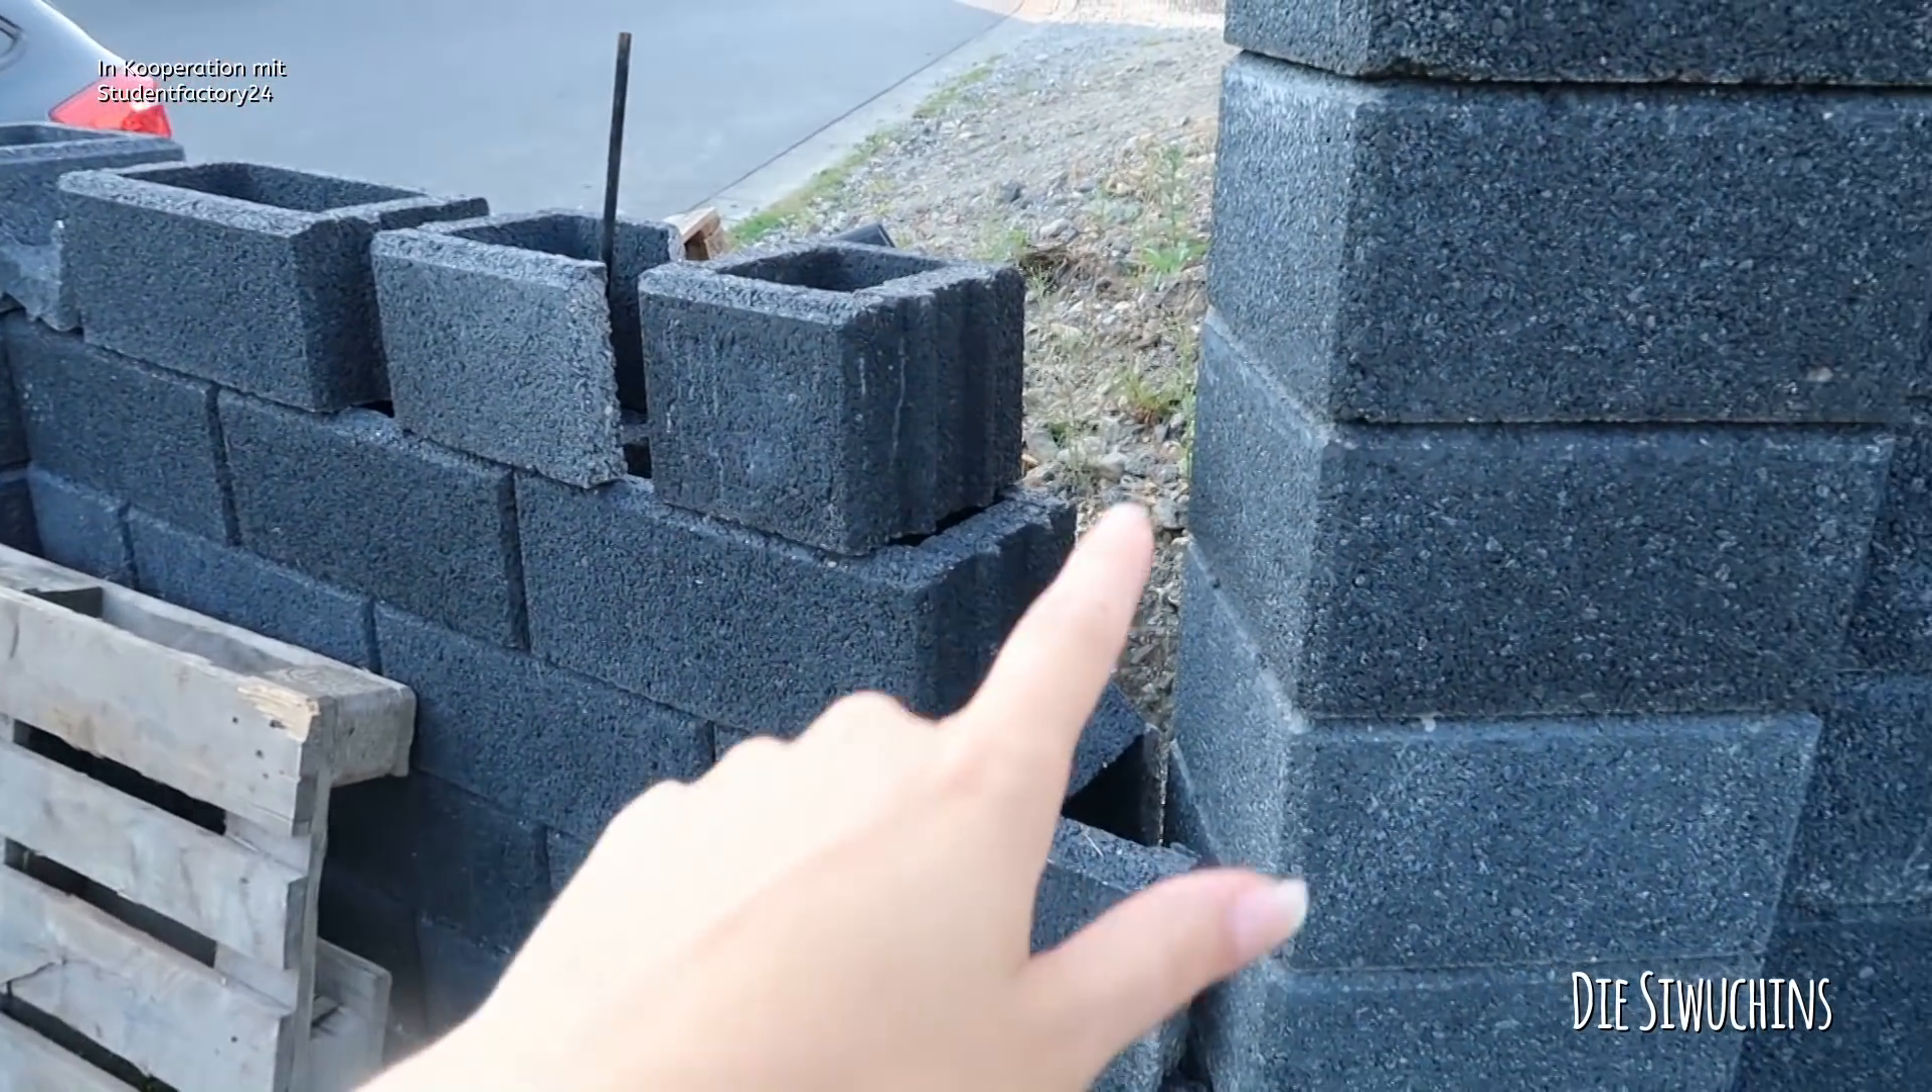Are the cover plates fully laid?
No.